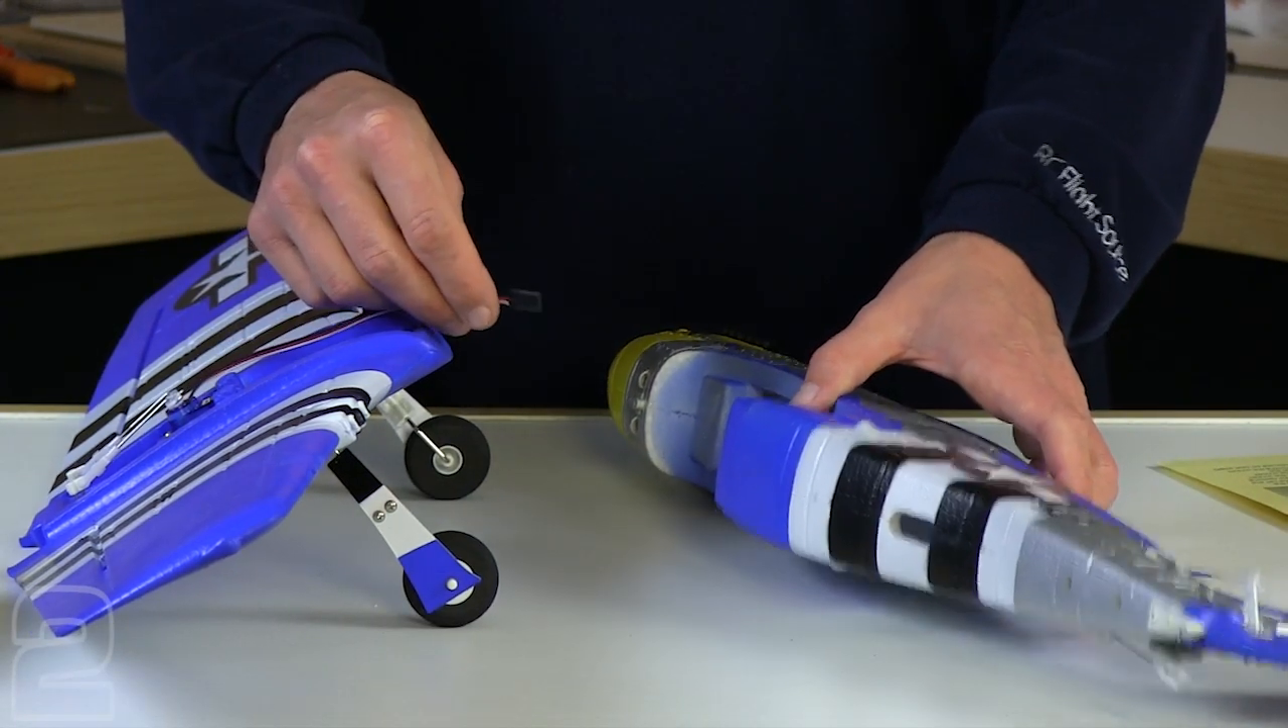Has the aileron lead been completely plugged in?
No.